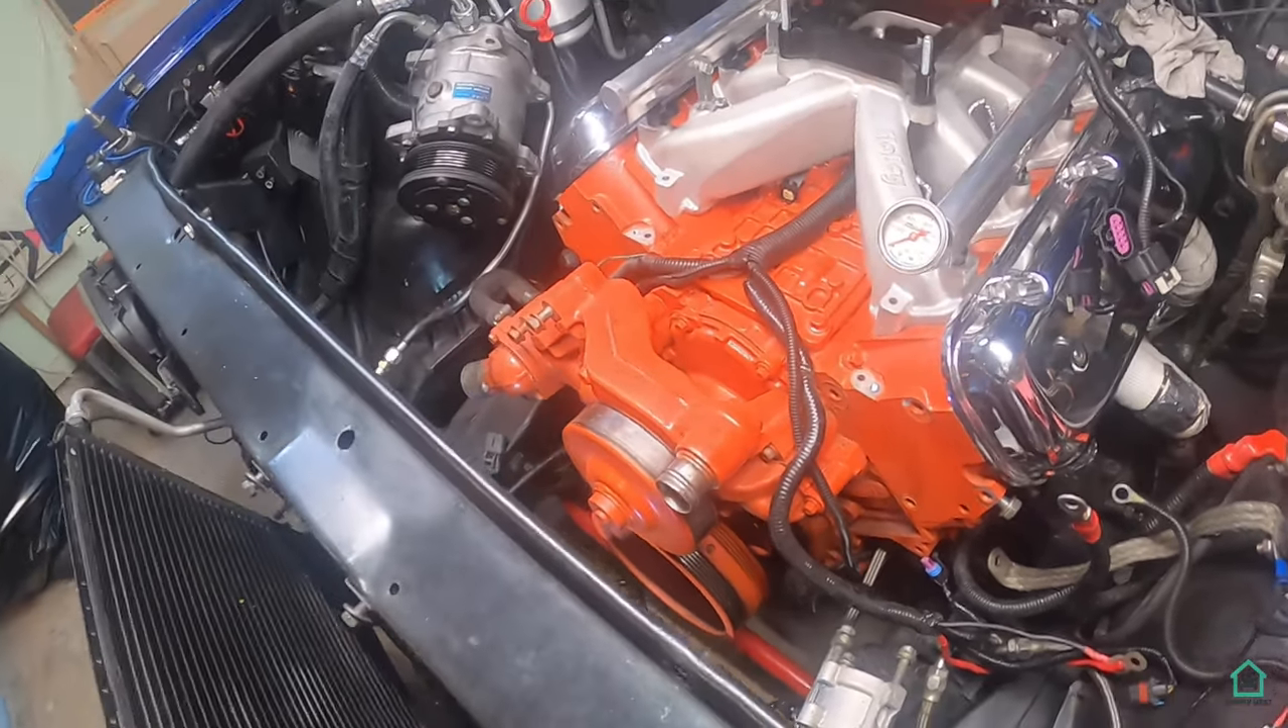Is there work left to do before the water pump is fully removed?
Yes.